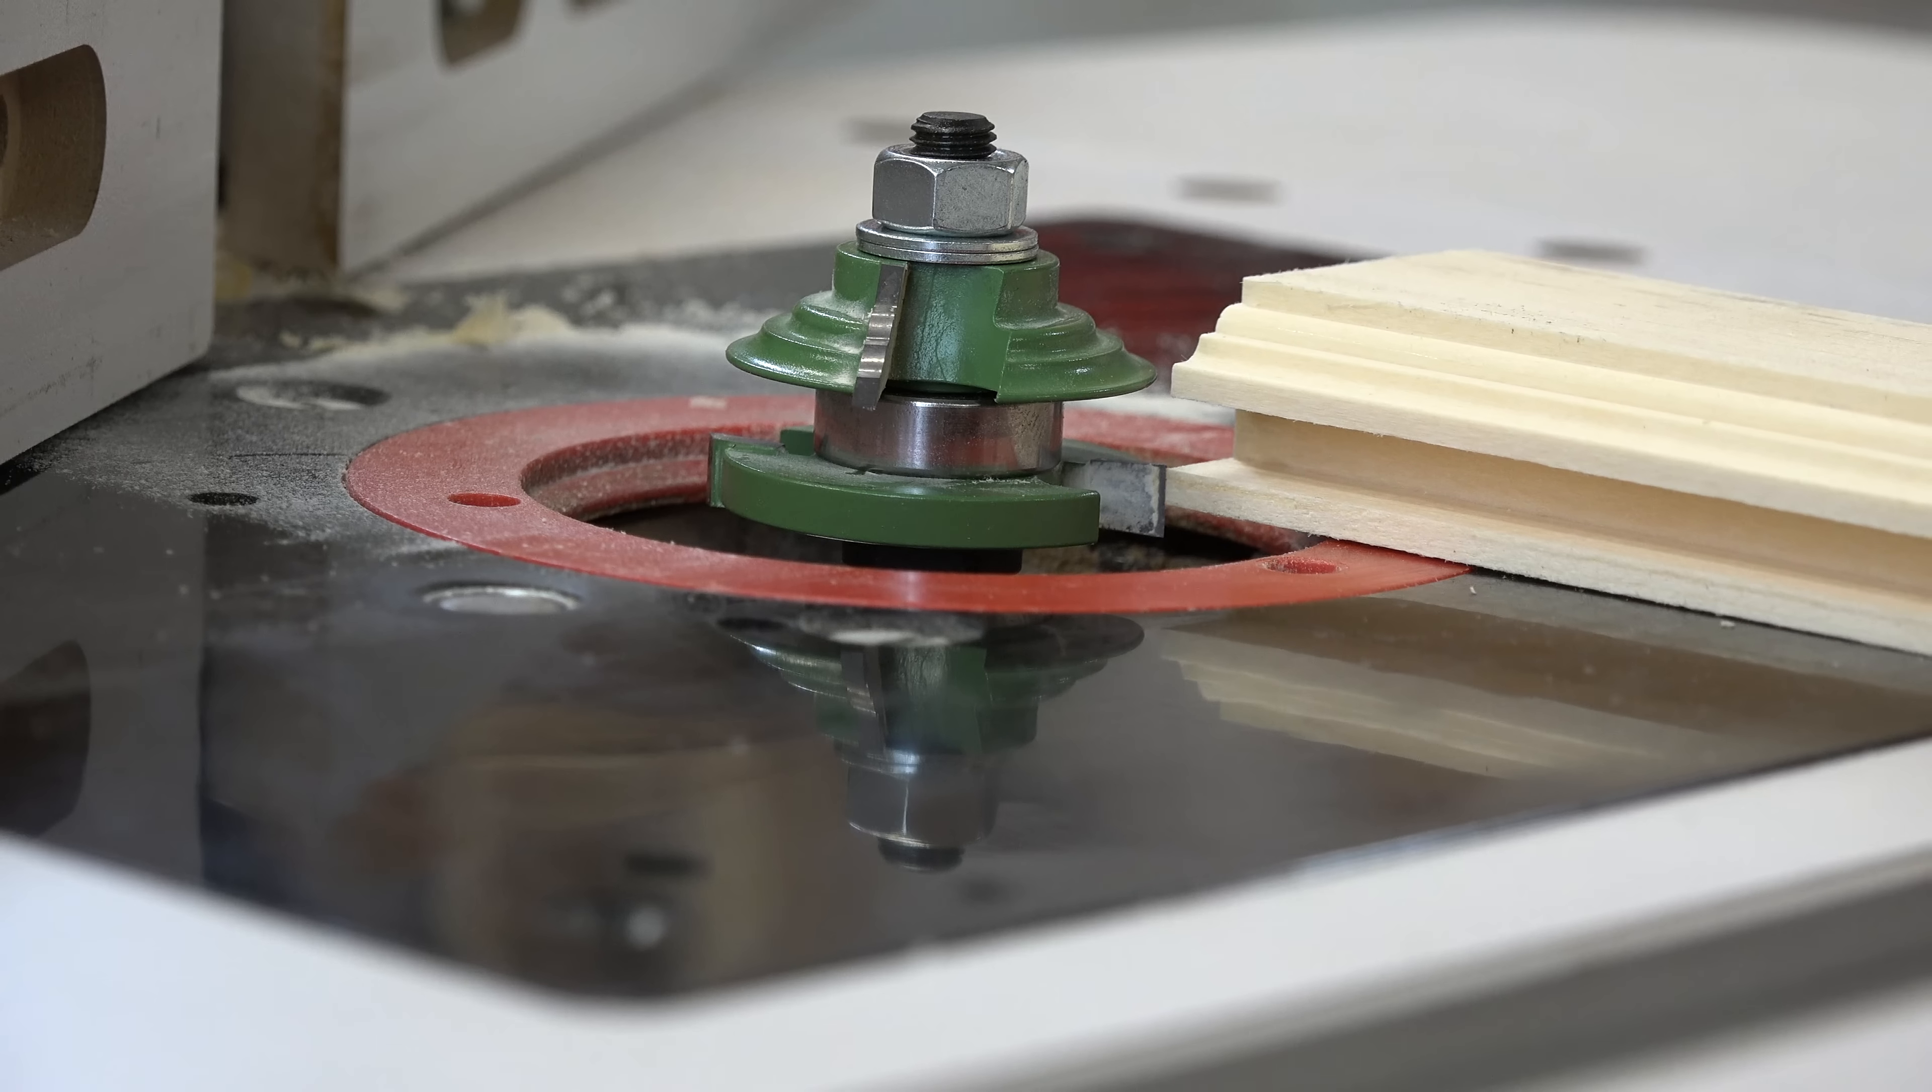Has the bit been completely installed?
Yes.